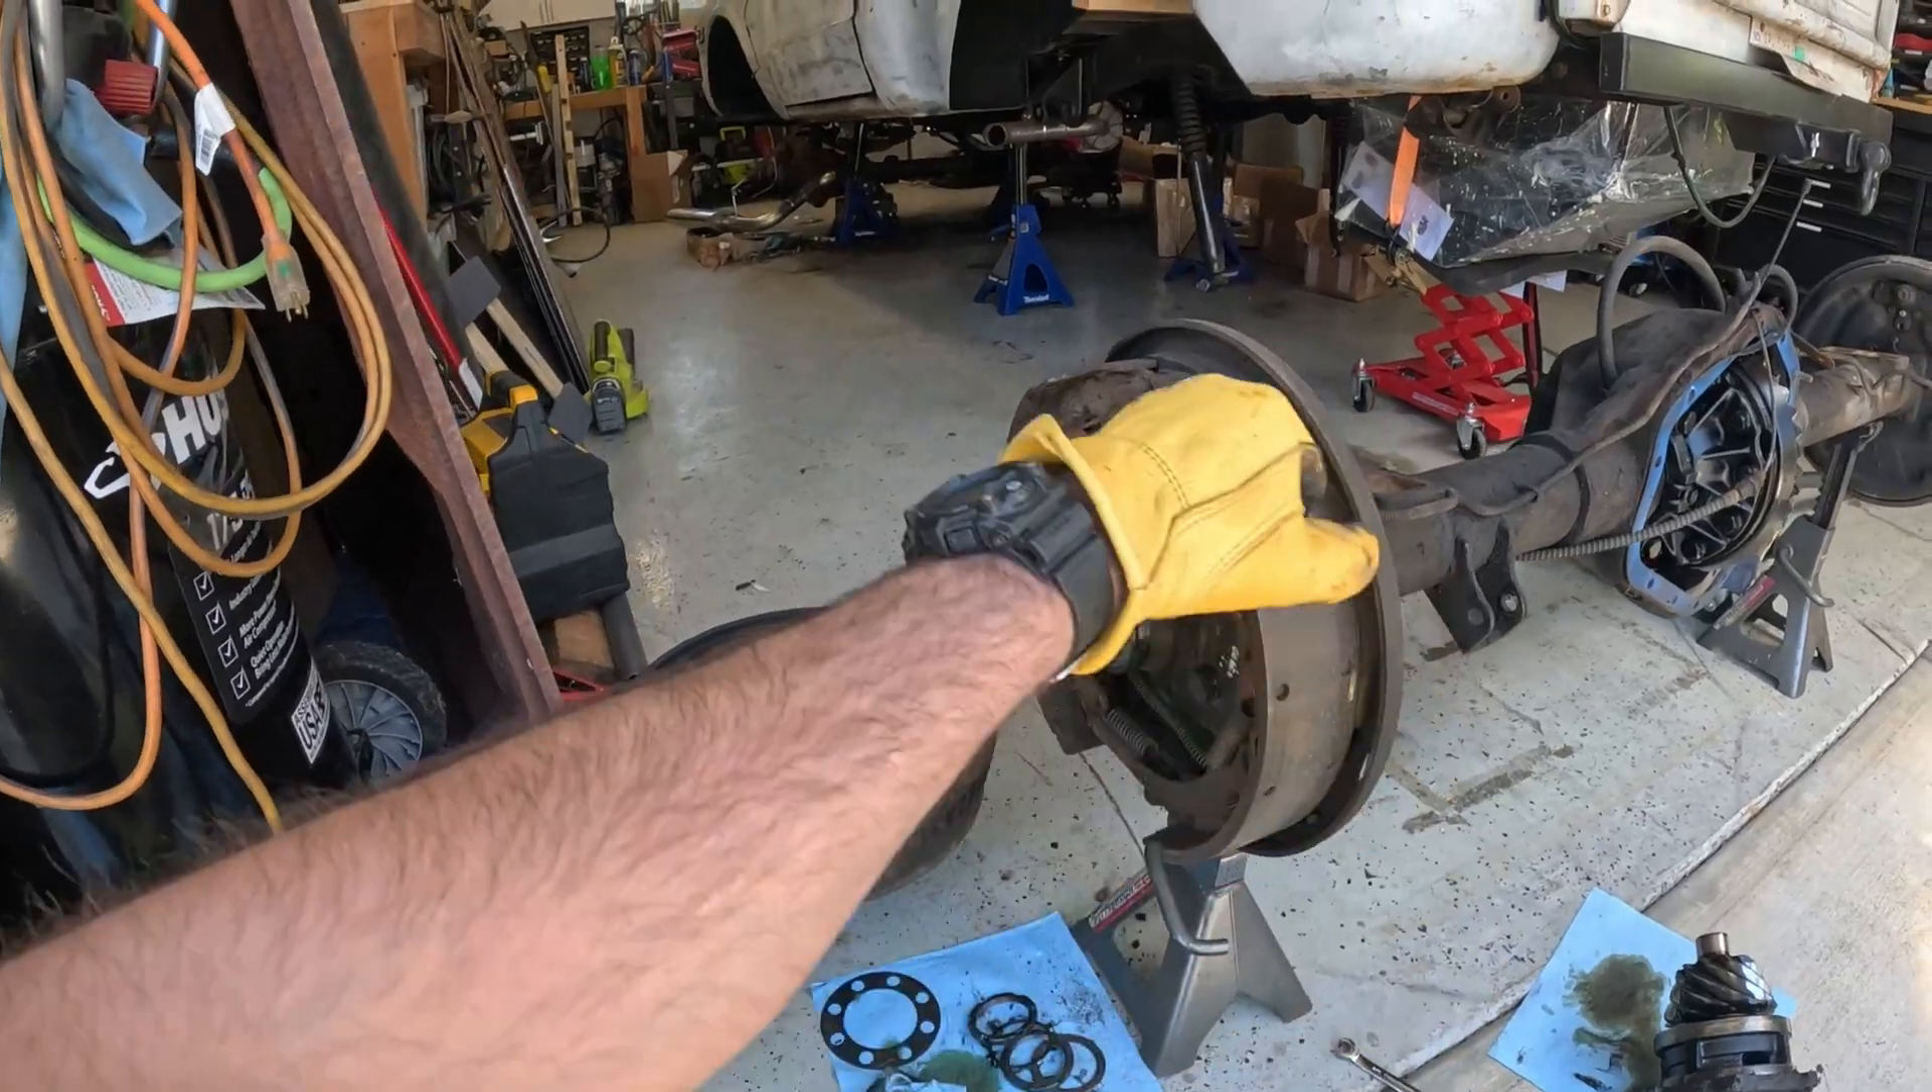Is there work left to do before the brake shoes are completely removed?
Yes.